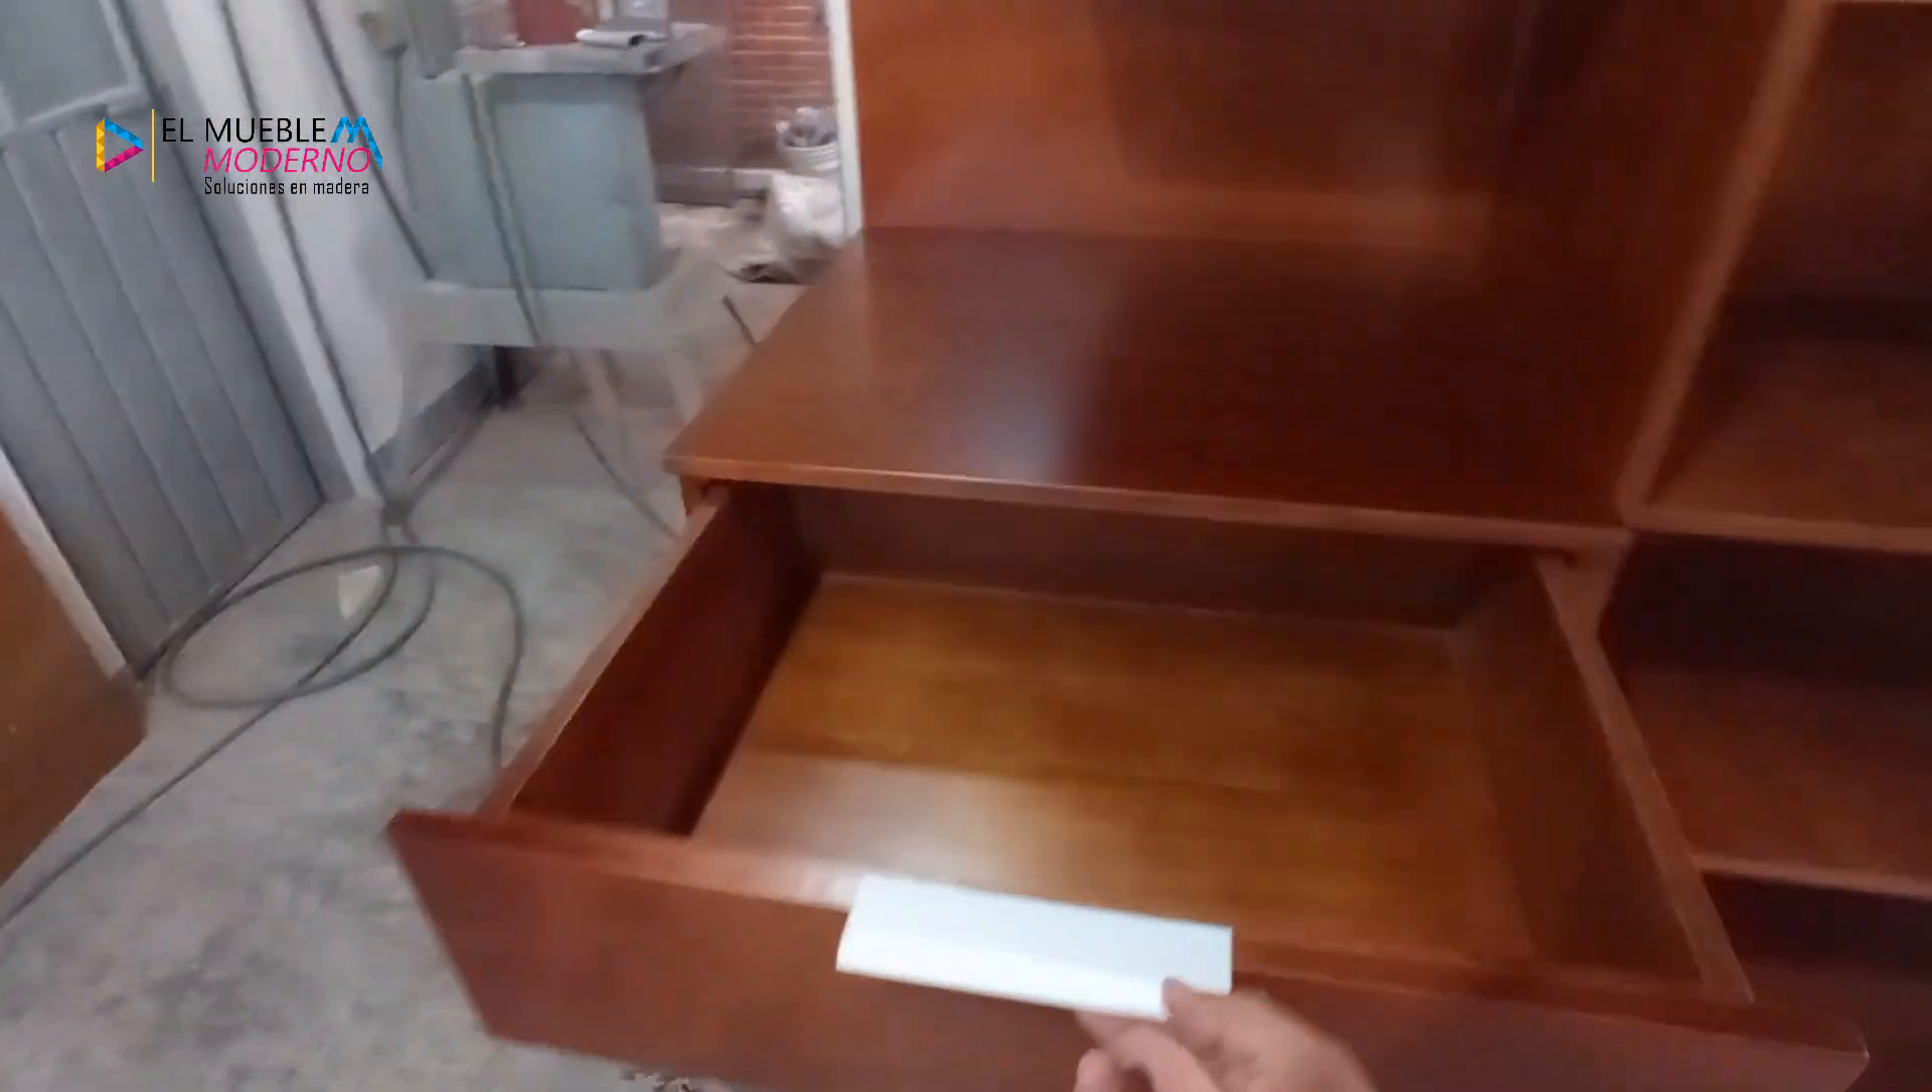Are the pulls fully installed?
Yes.